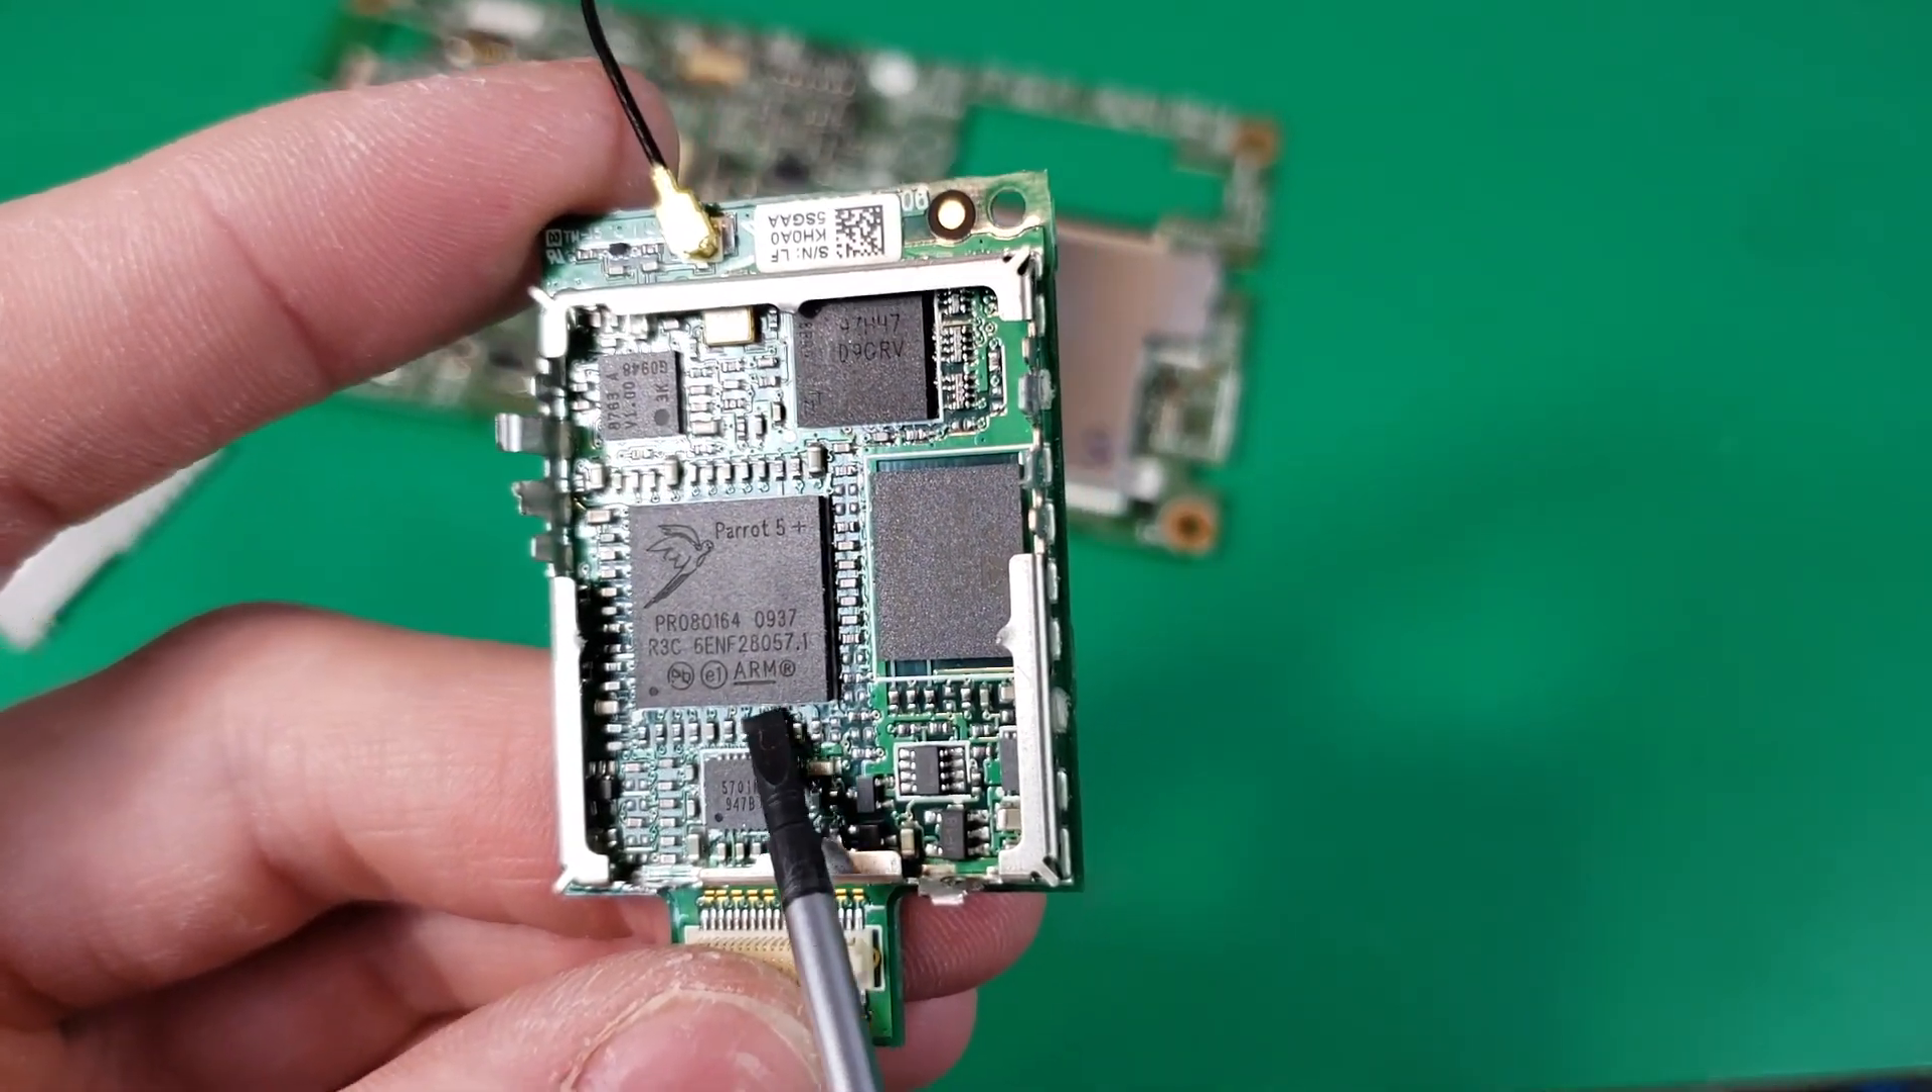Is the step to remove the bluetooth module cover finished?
Yes.